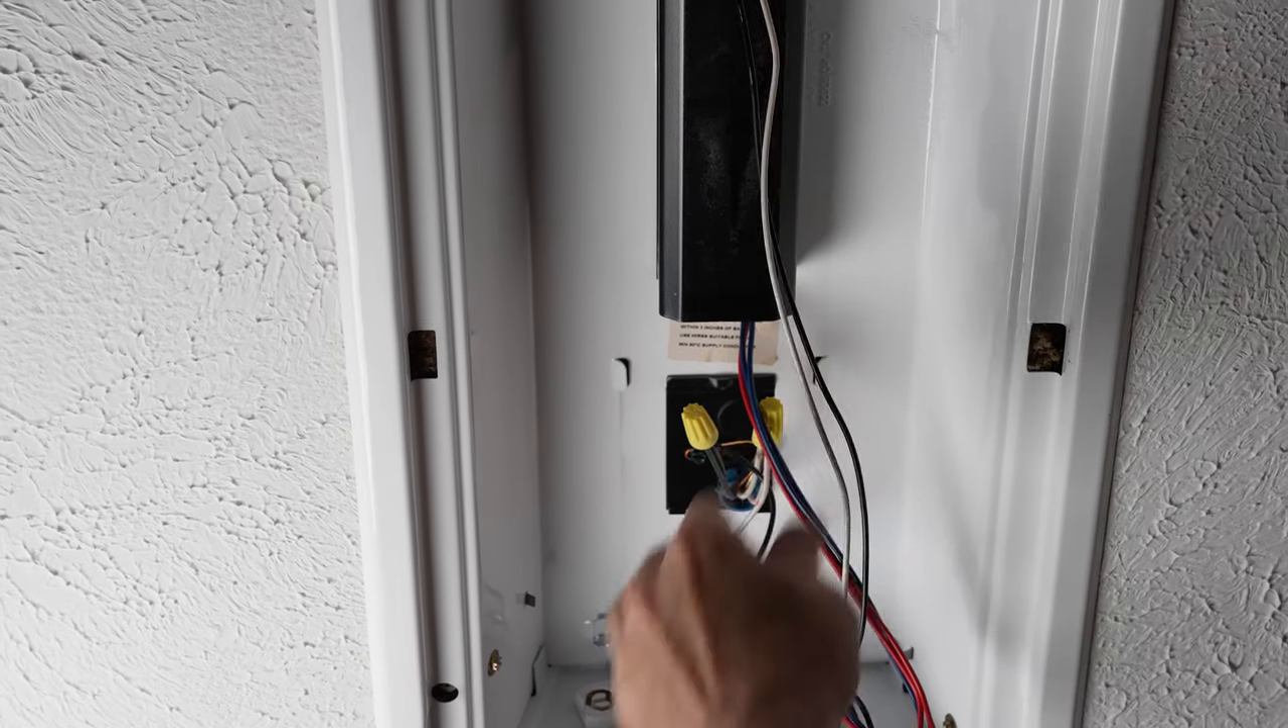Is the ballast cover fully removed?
Yes.